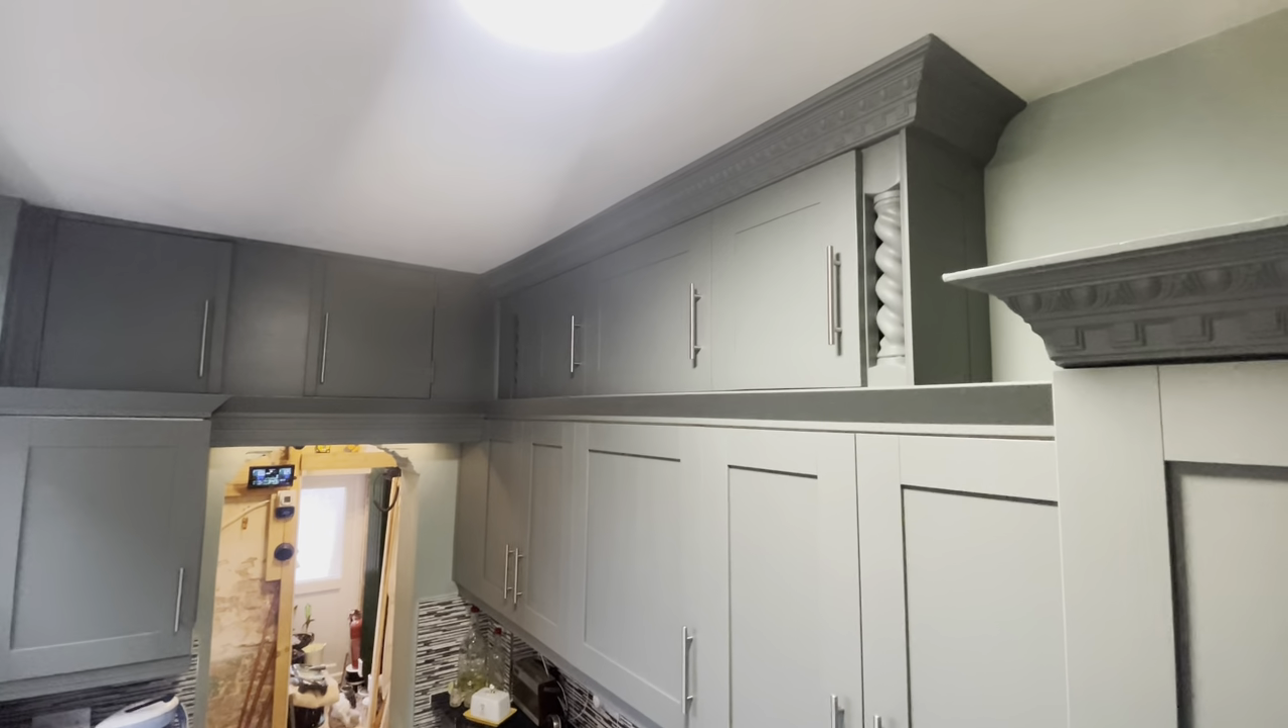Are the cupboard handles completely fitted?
Yes.